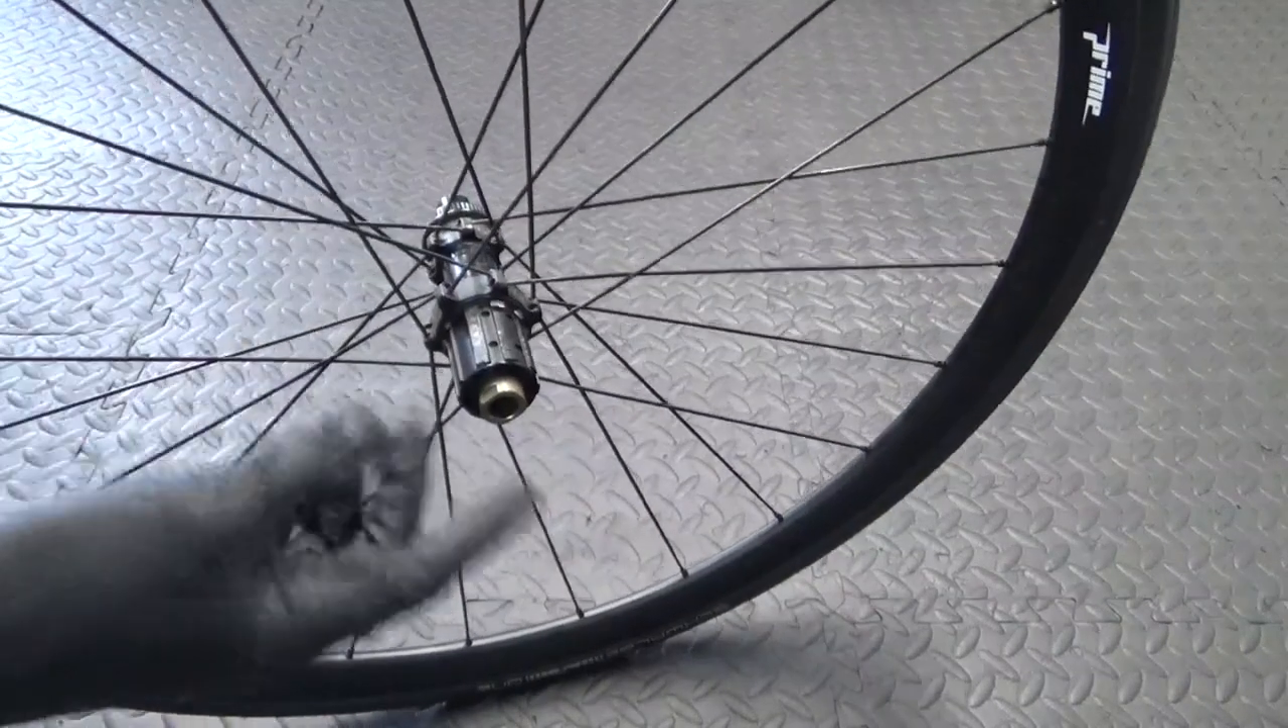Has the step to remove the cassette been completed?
Yes.